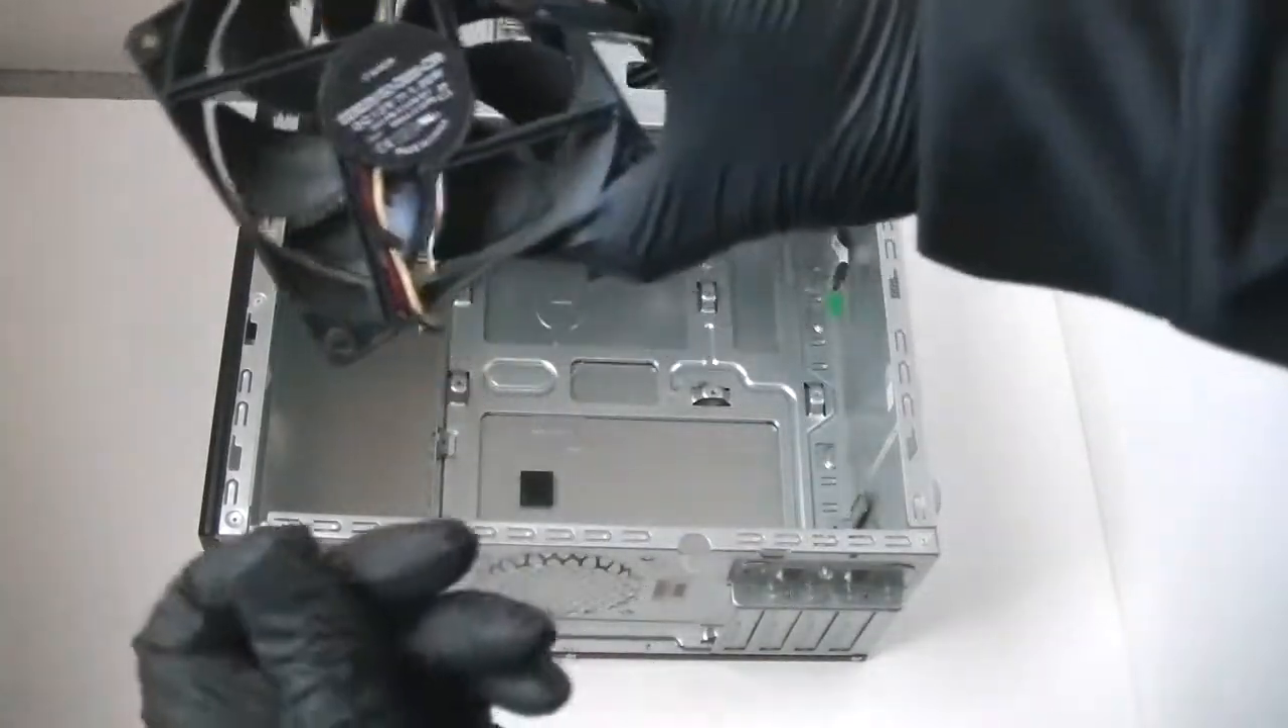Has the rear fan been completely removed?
Yes.